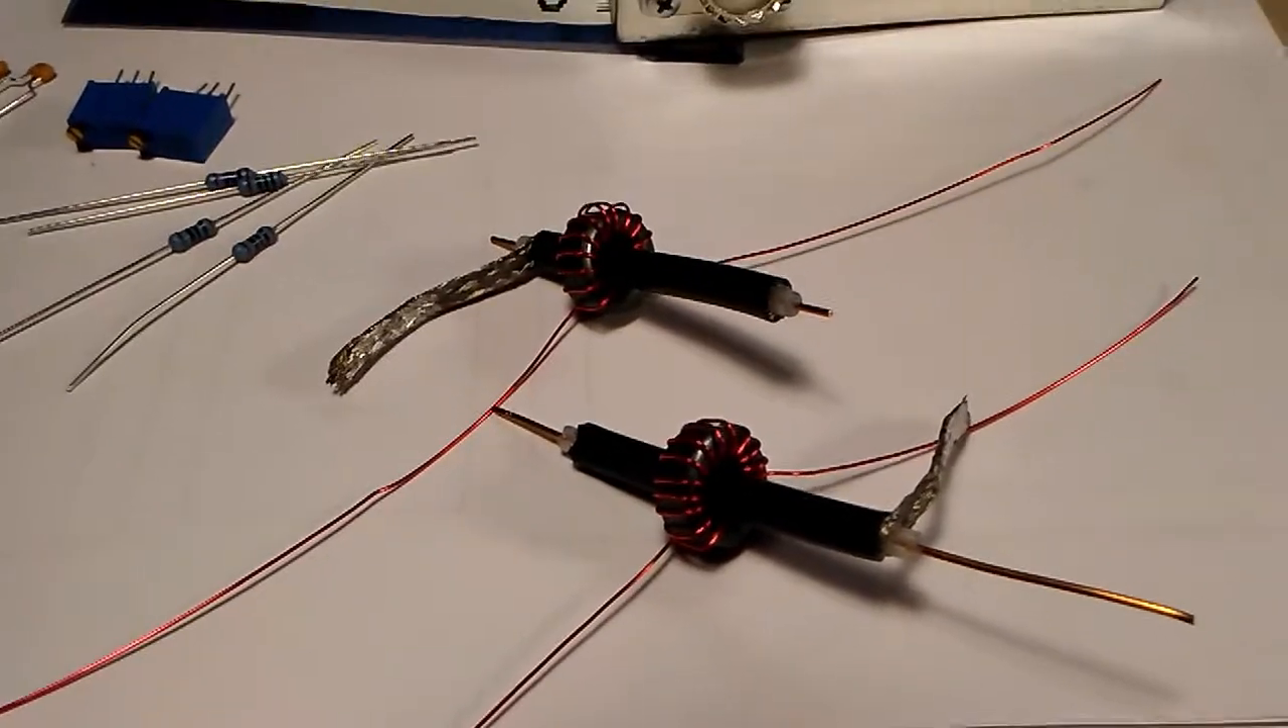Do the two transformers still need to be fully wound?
No.